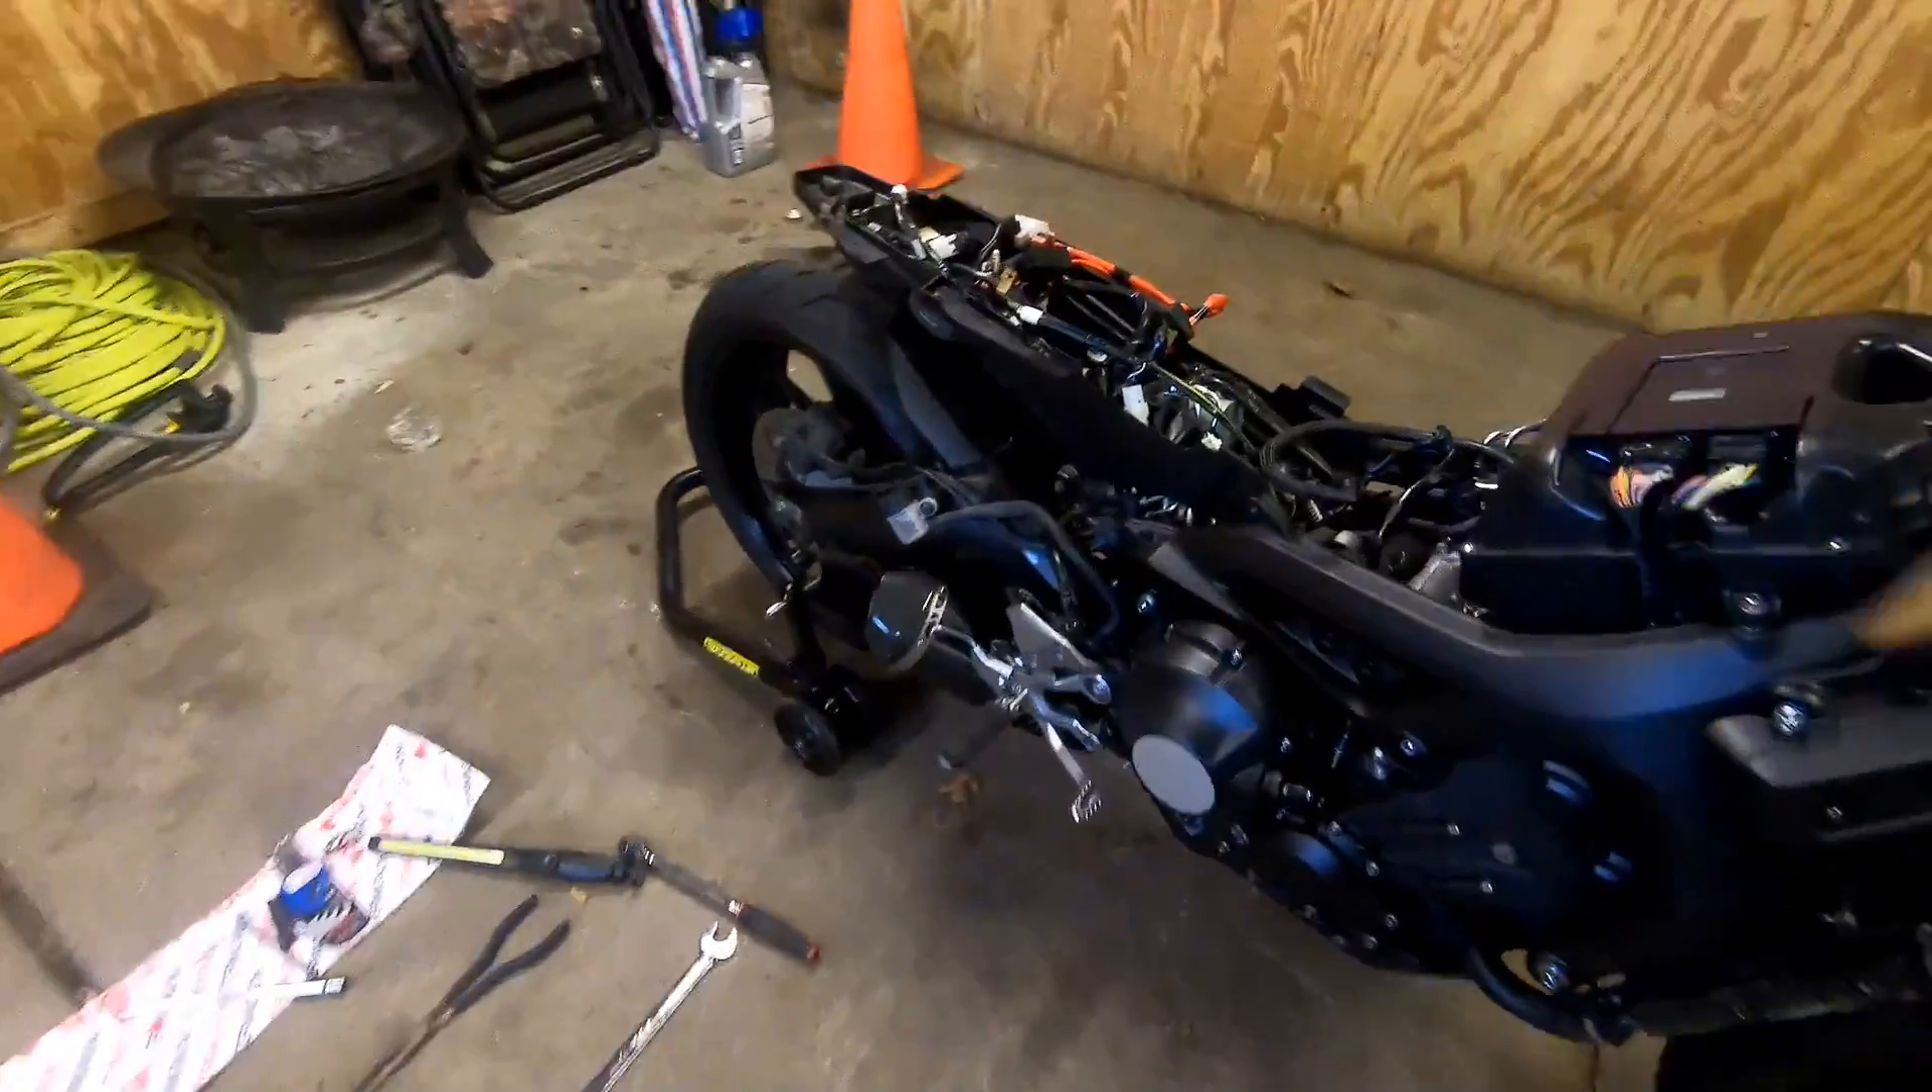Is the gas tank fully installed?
No.